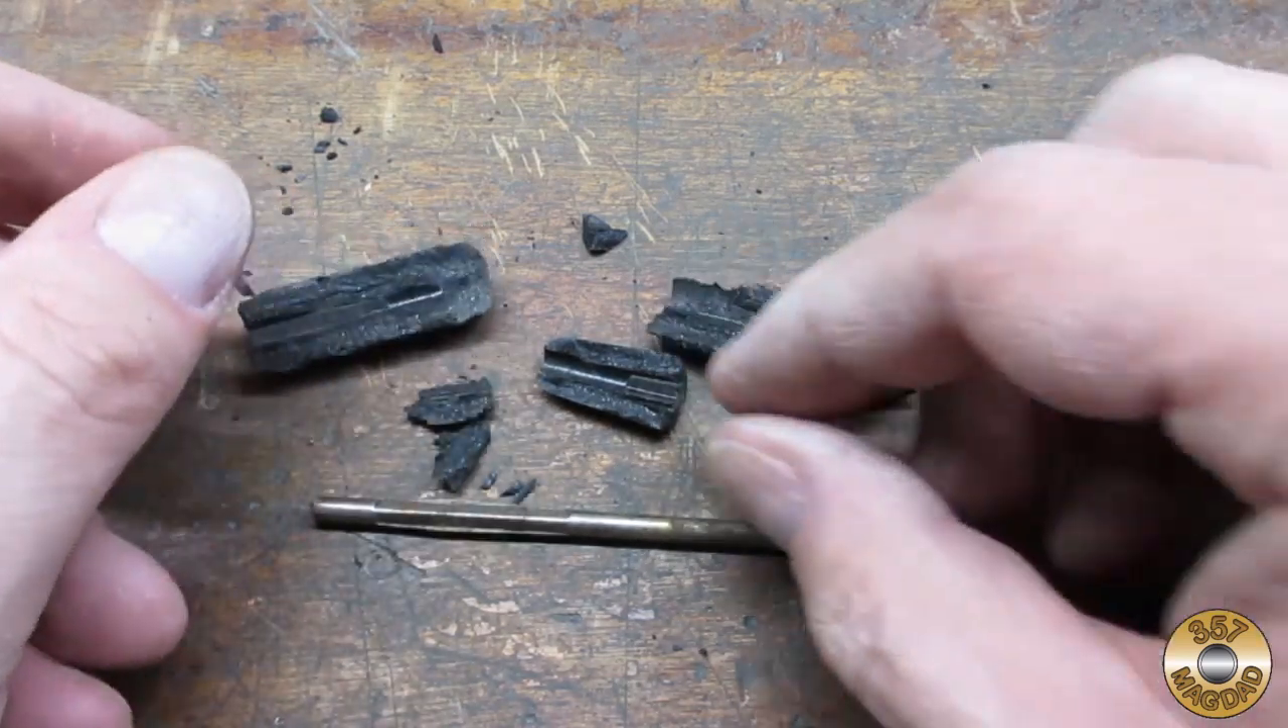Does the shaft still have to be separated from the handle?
No.